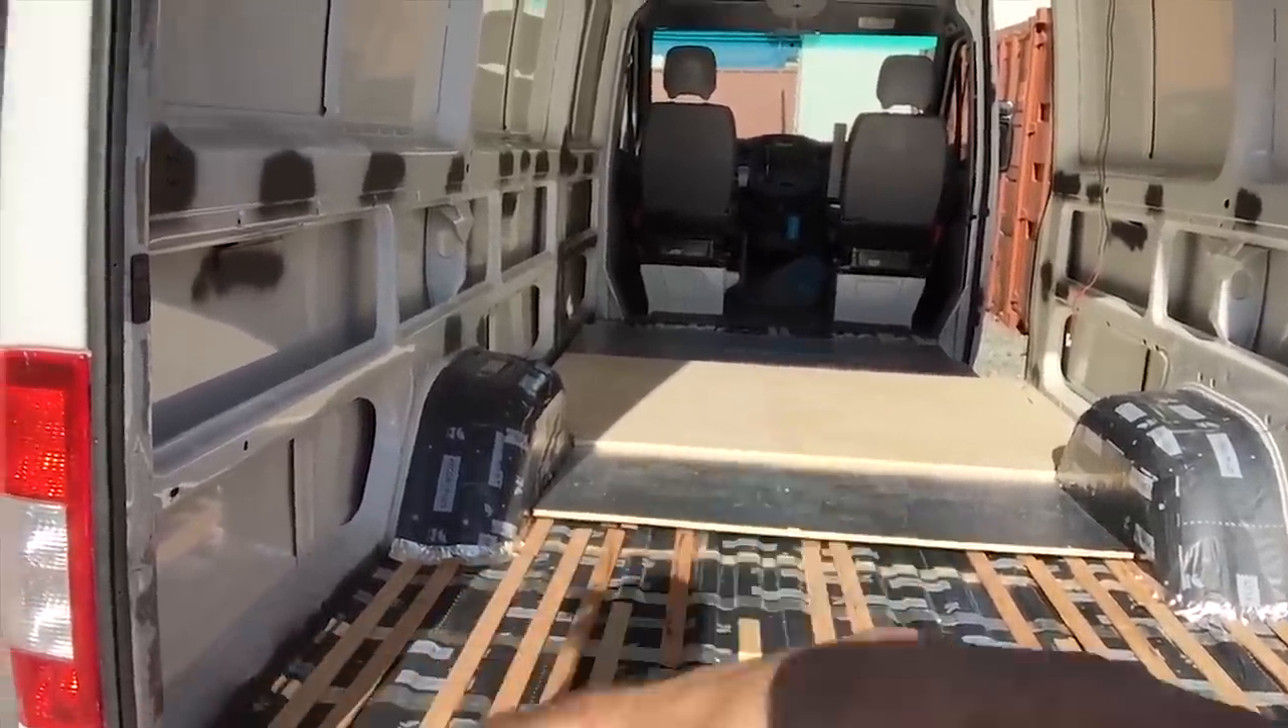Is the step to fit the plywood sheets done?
No.